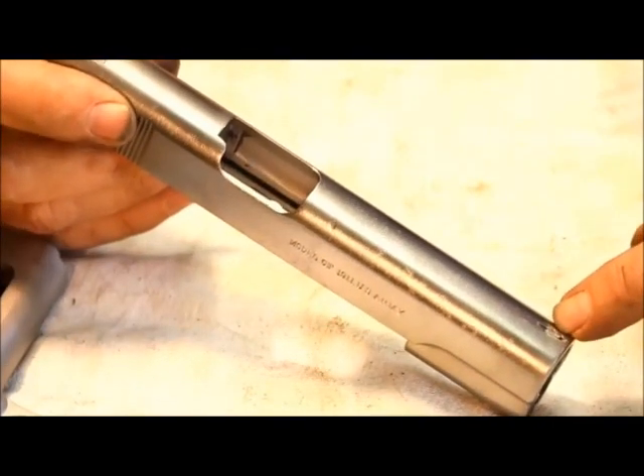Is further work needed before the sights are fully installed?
Yes.